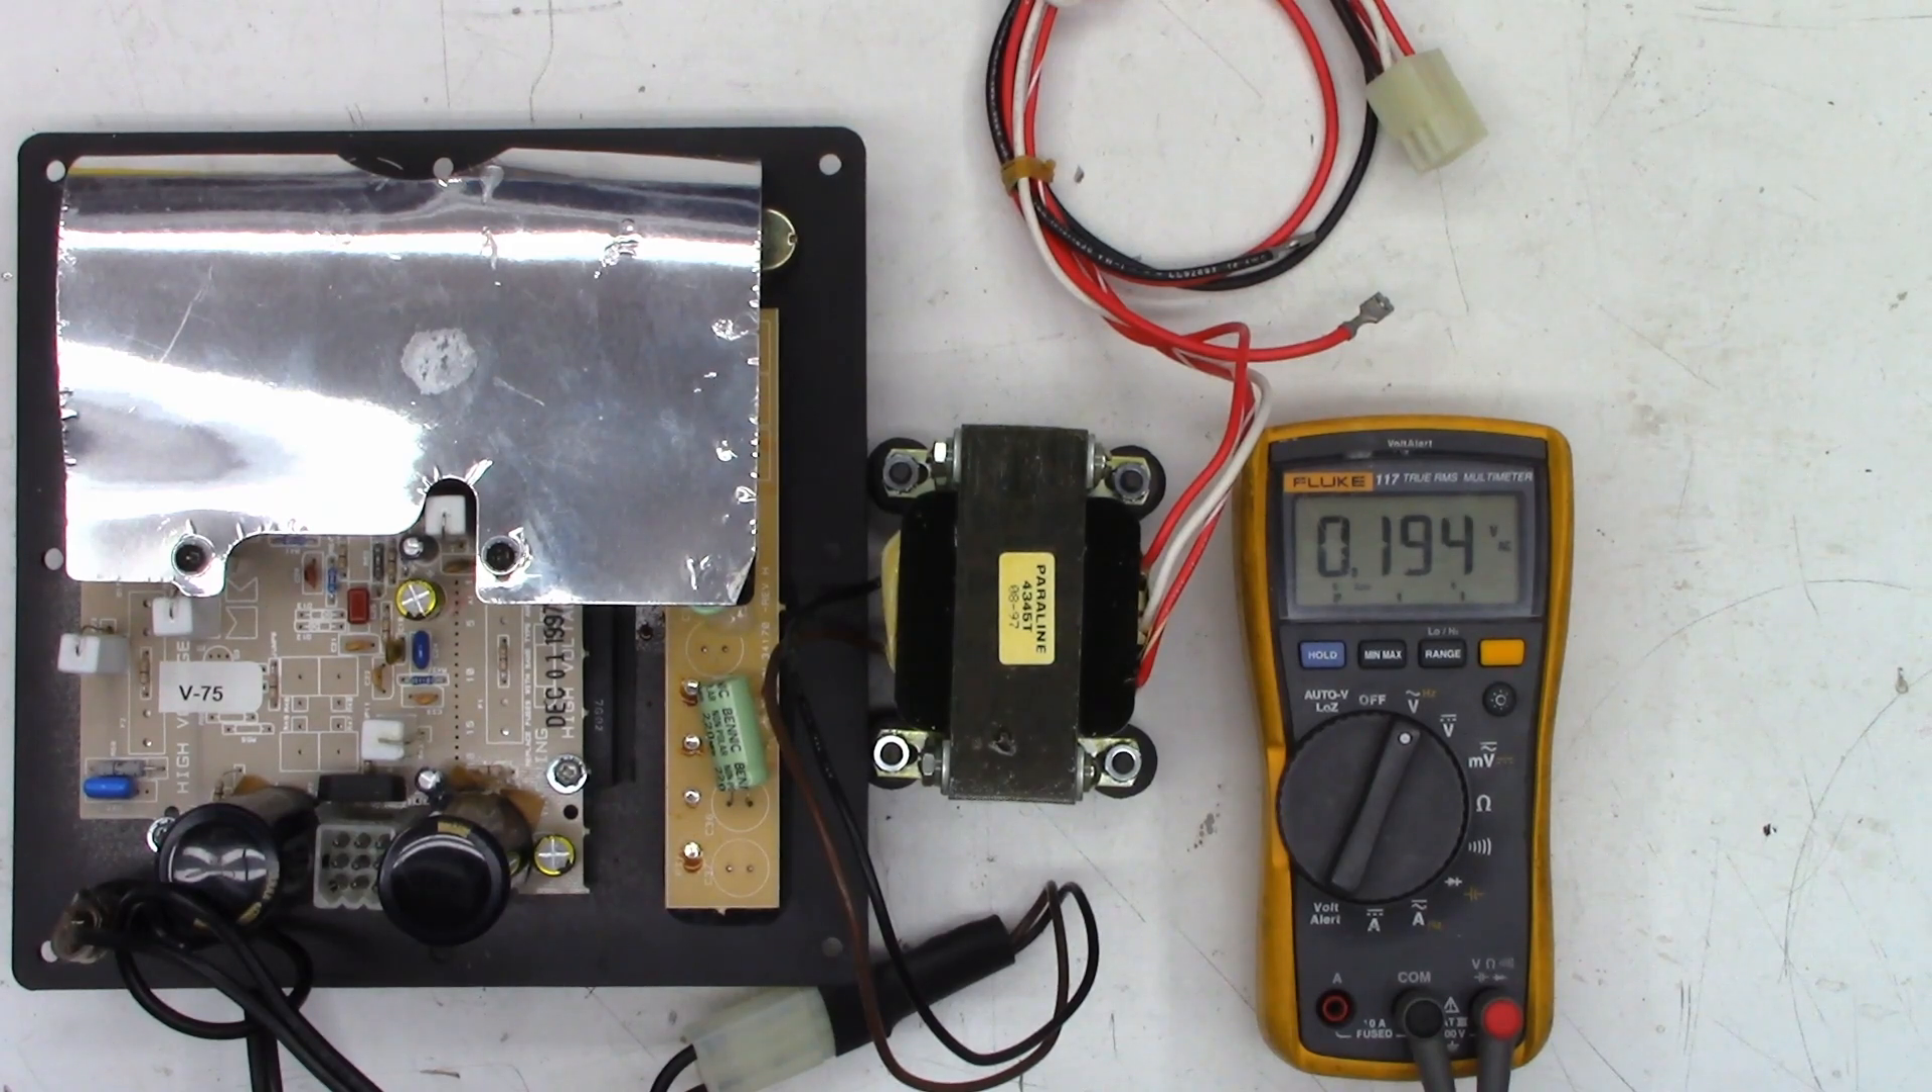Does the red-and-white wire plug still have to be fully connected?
Yes.